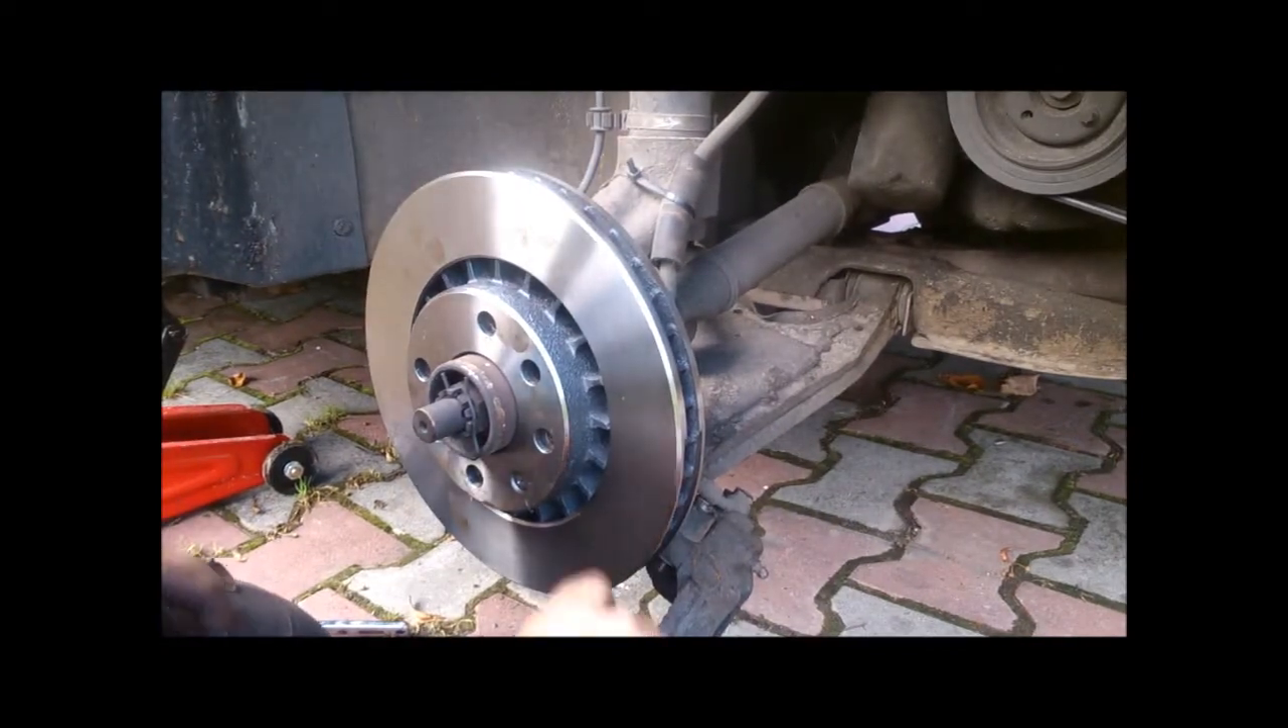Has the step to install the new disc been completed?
Yes.